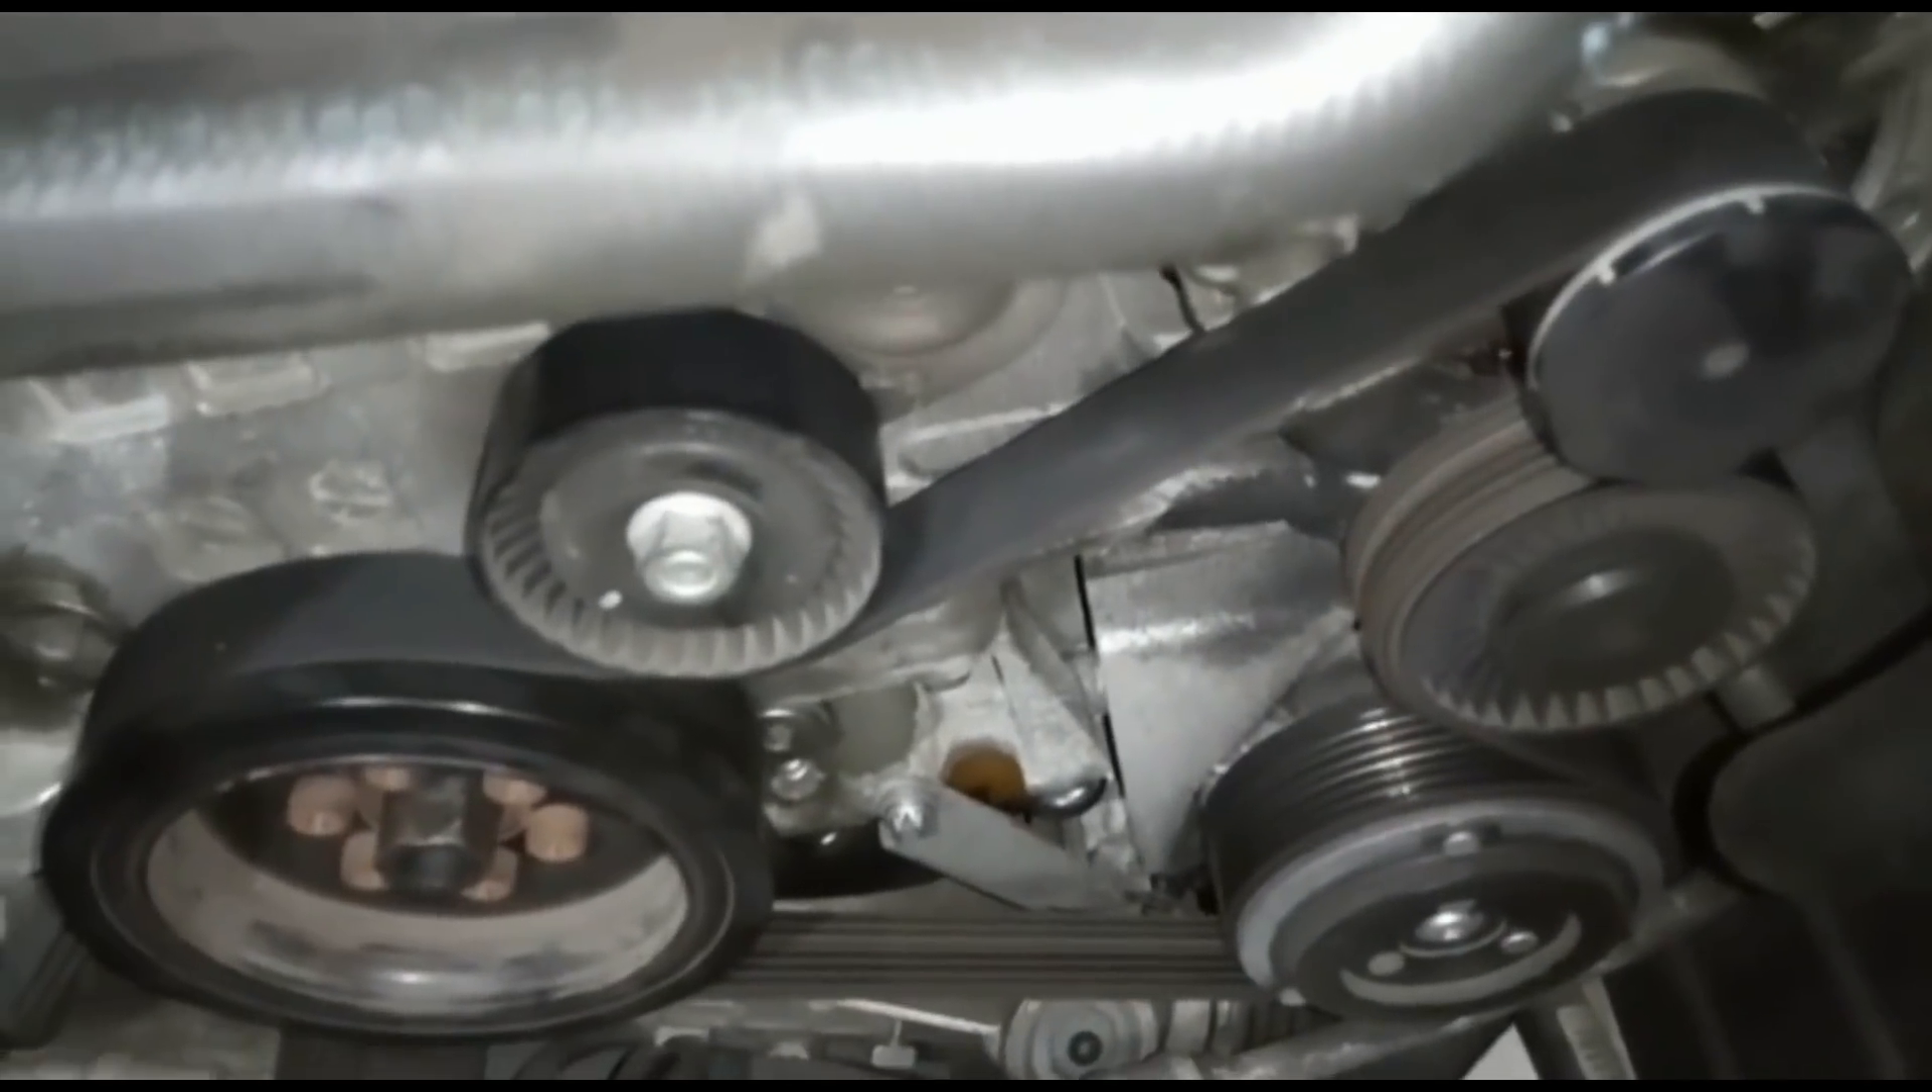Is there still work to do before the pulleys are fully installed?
No.